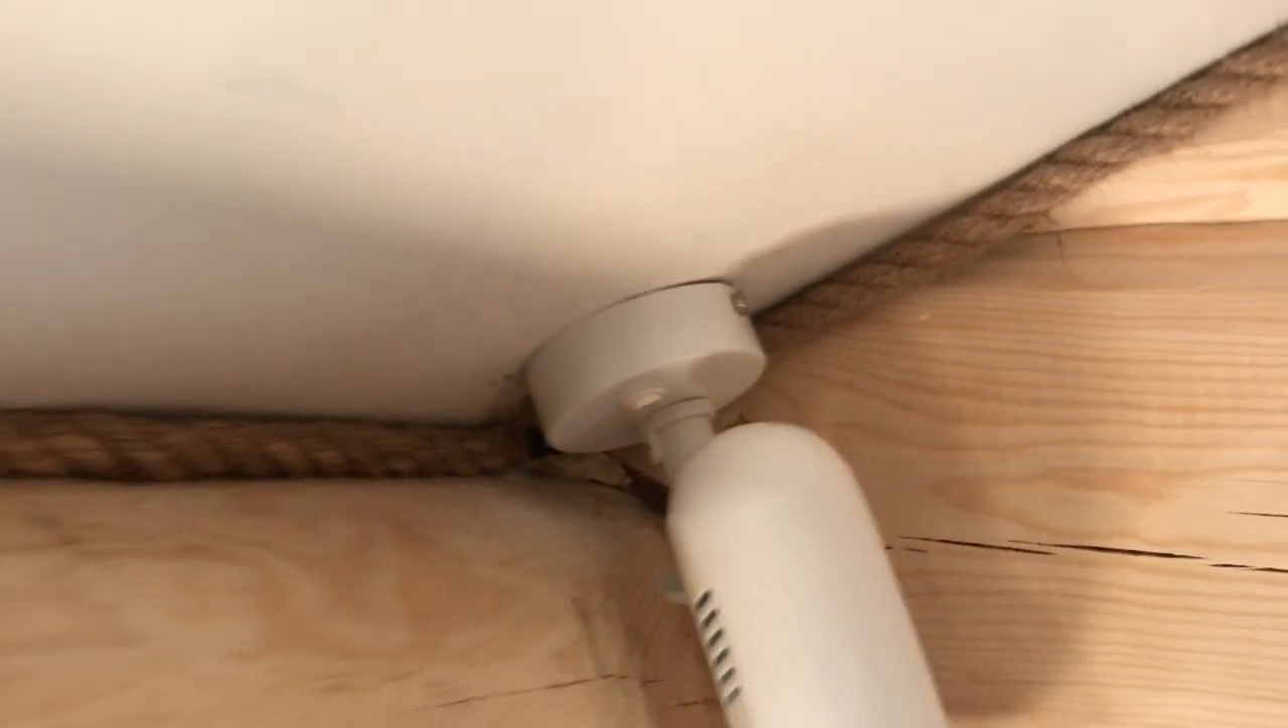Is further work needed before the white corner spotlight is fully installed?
No.